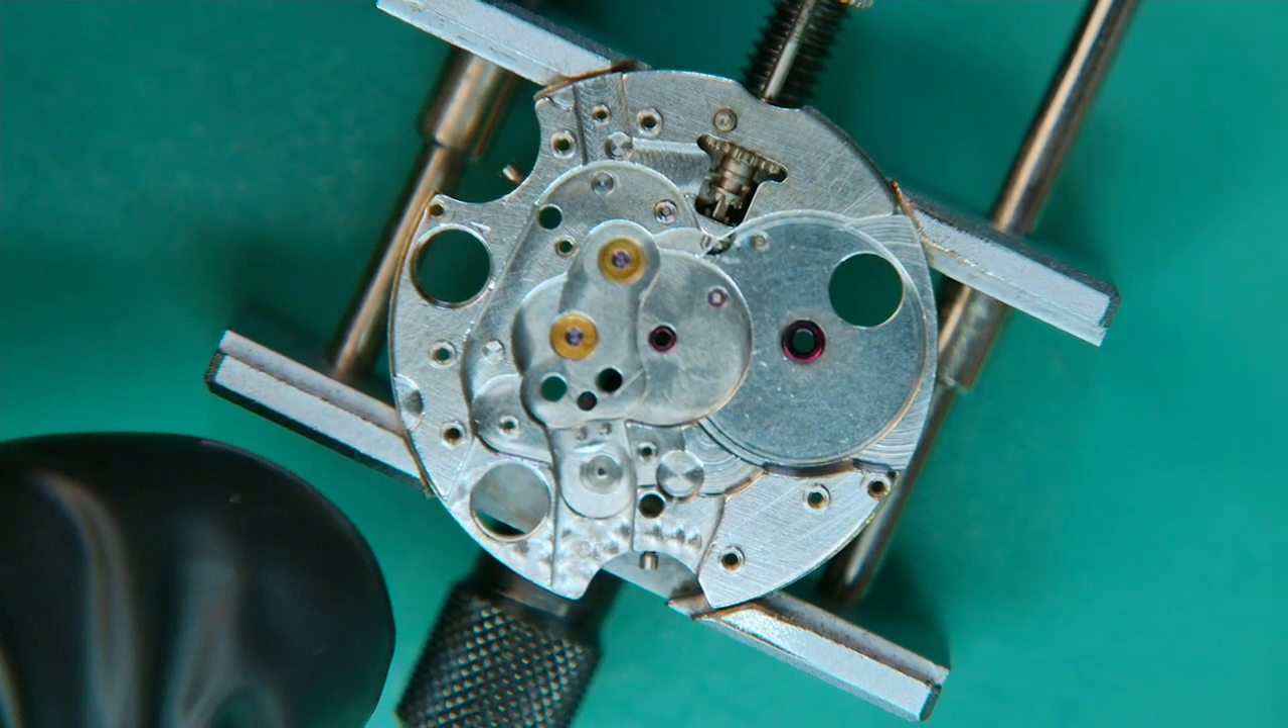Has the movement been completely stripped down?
No.